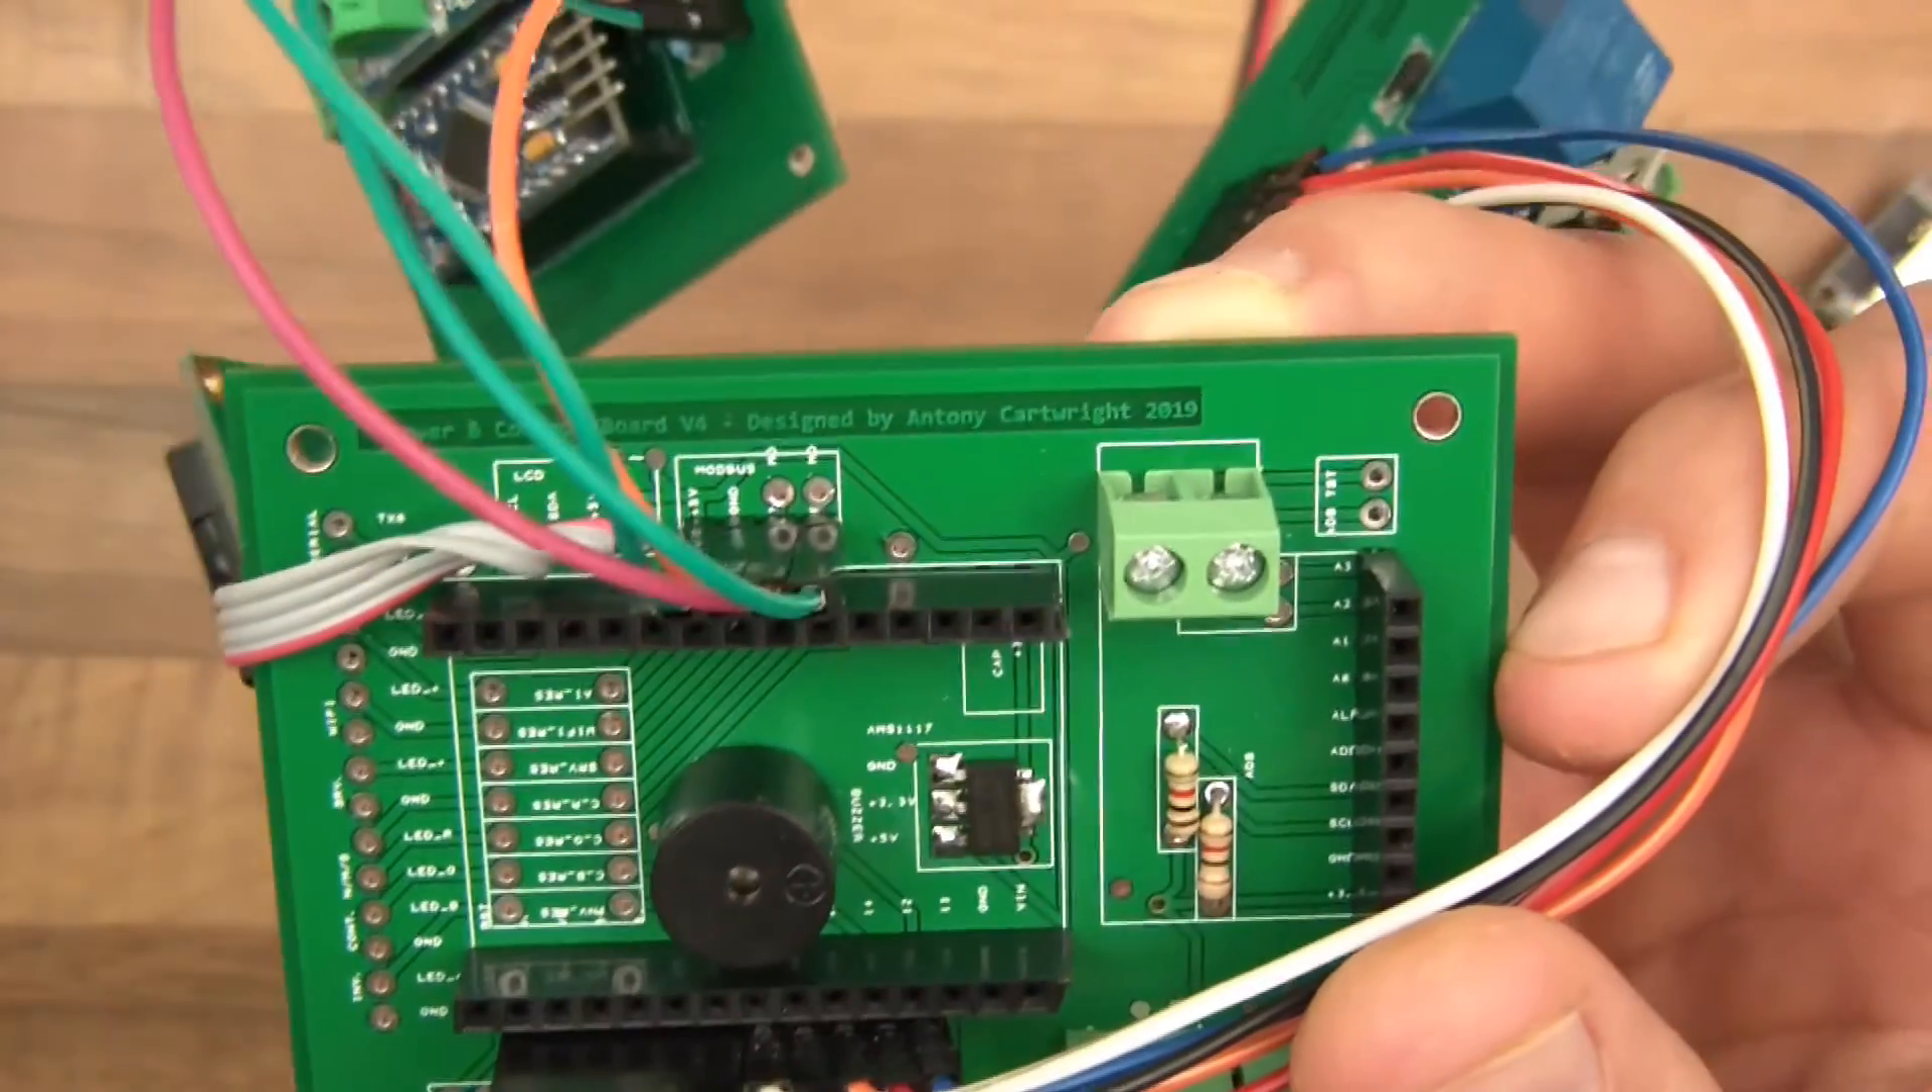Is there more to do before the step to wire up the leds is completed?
Yes.